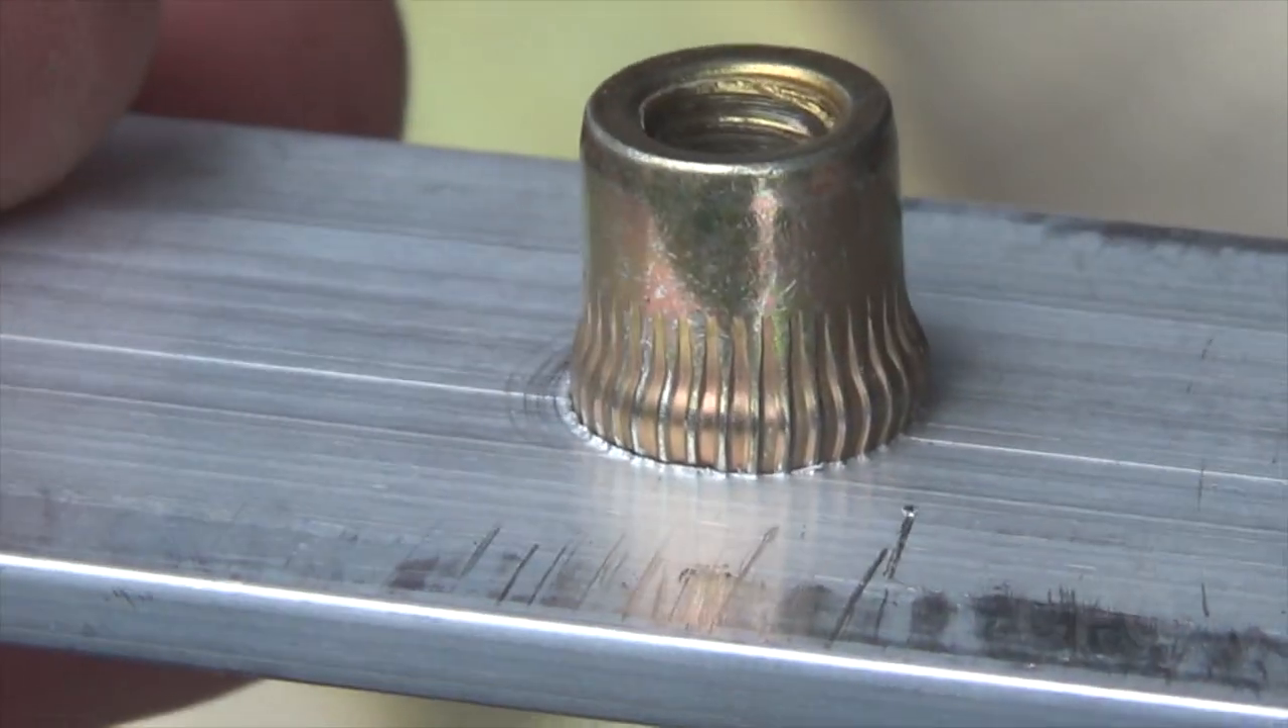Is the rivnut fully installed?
Yes.